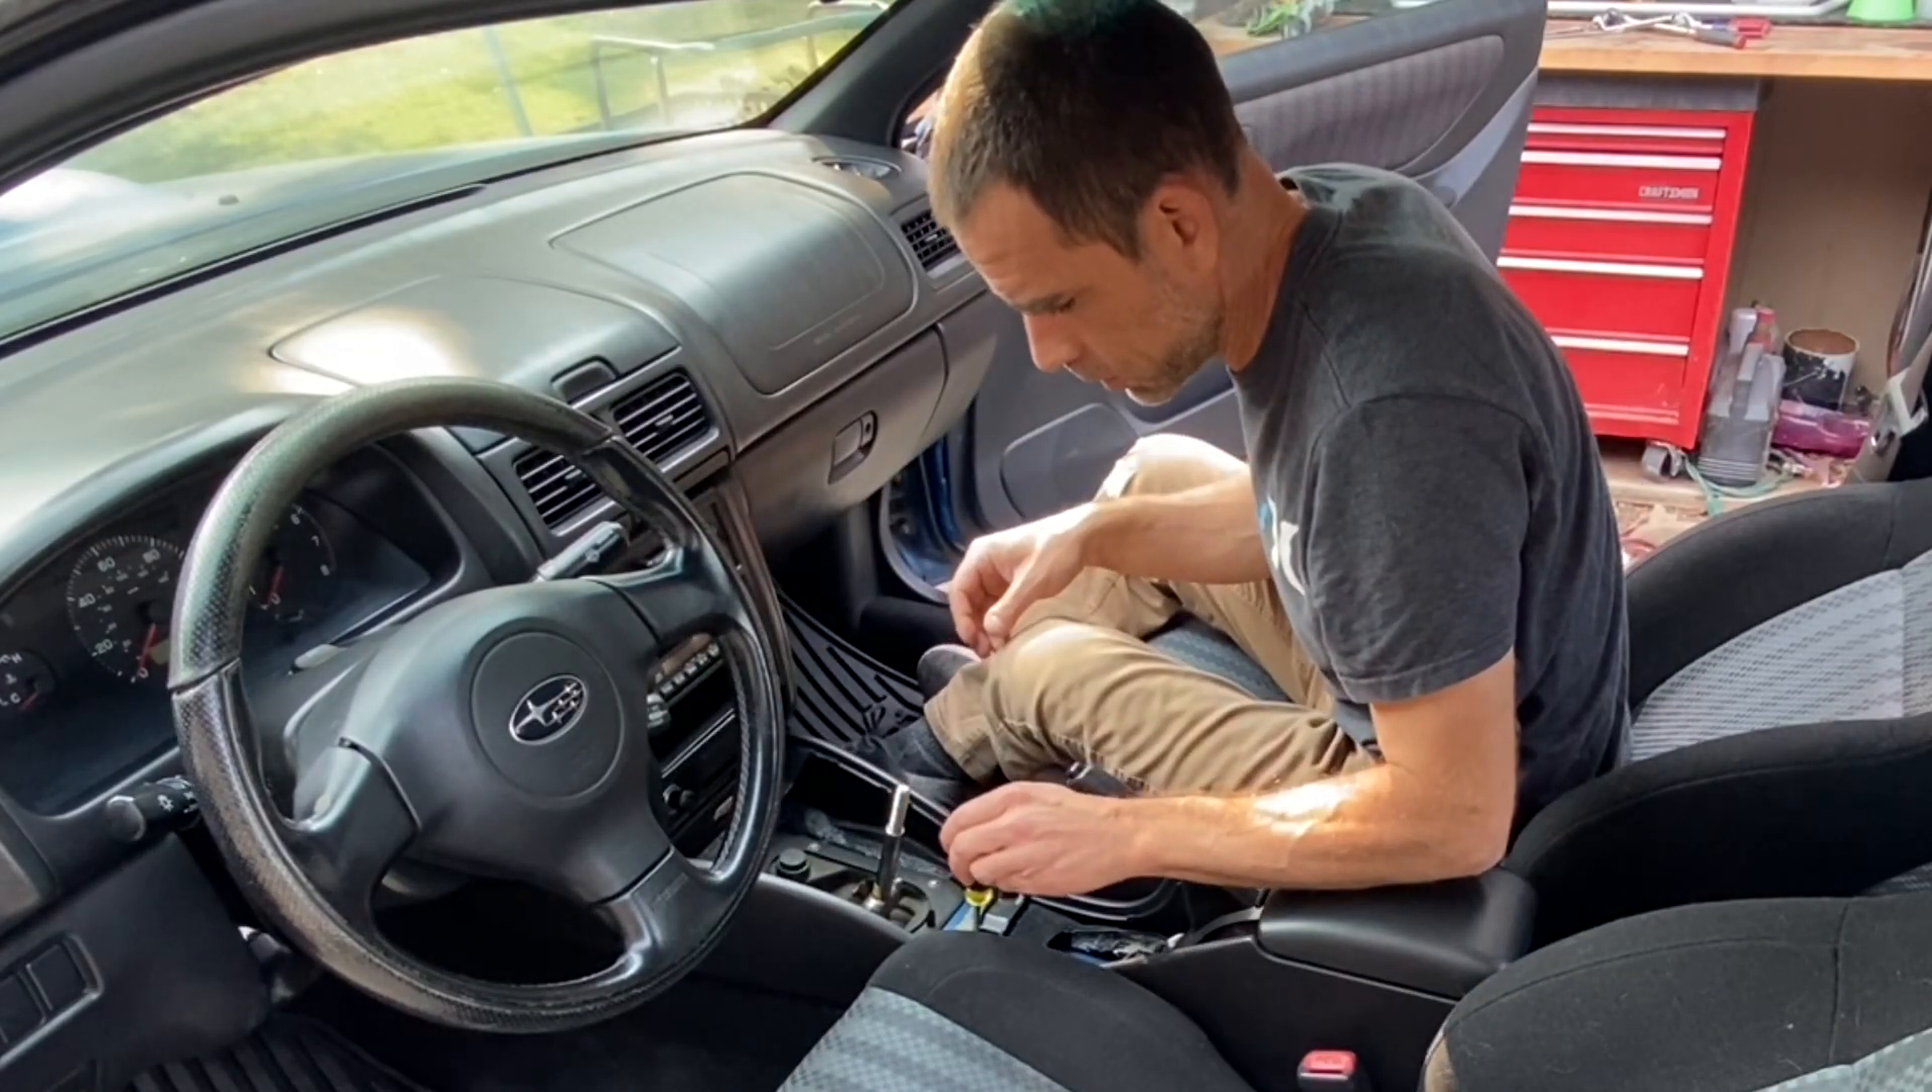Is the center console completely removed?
No.